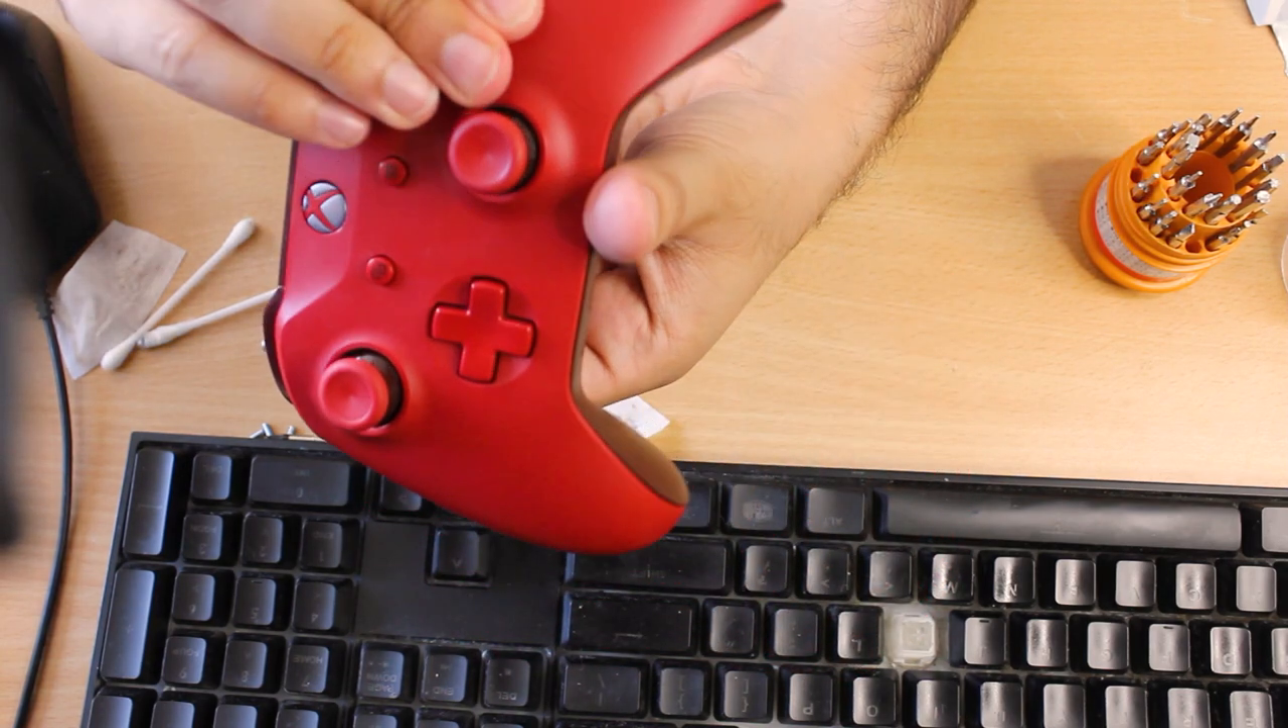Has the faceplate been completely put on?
Yes.